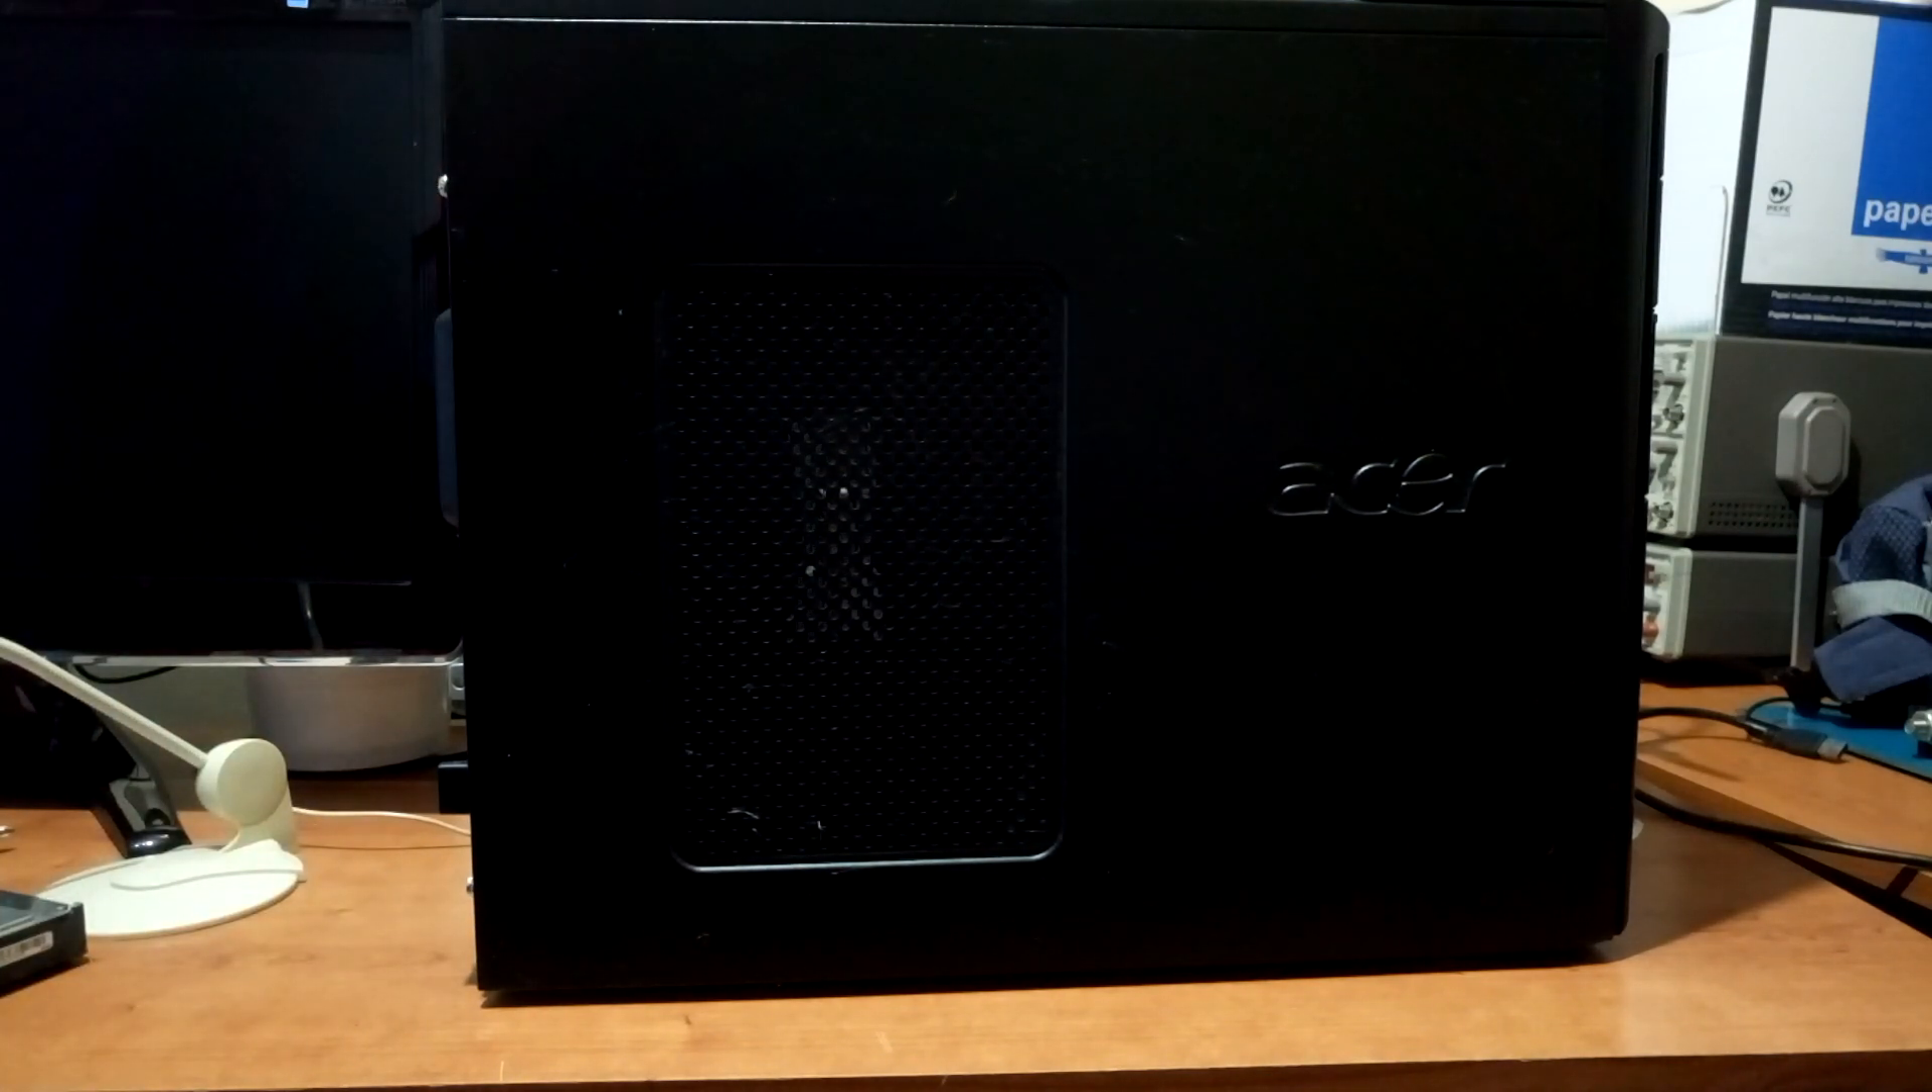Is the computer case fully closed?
Yes.